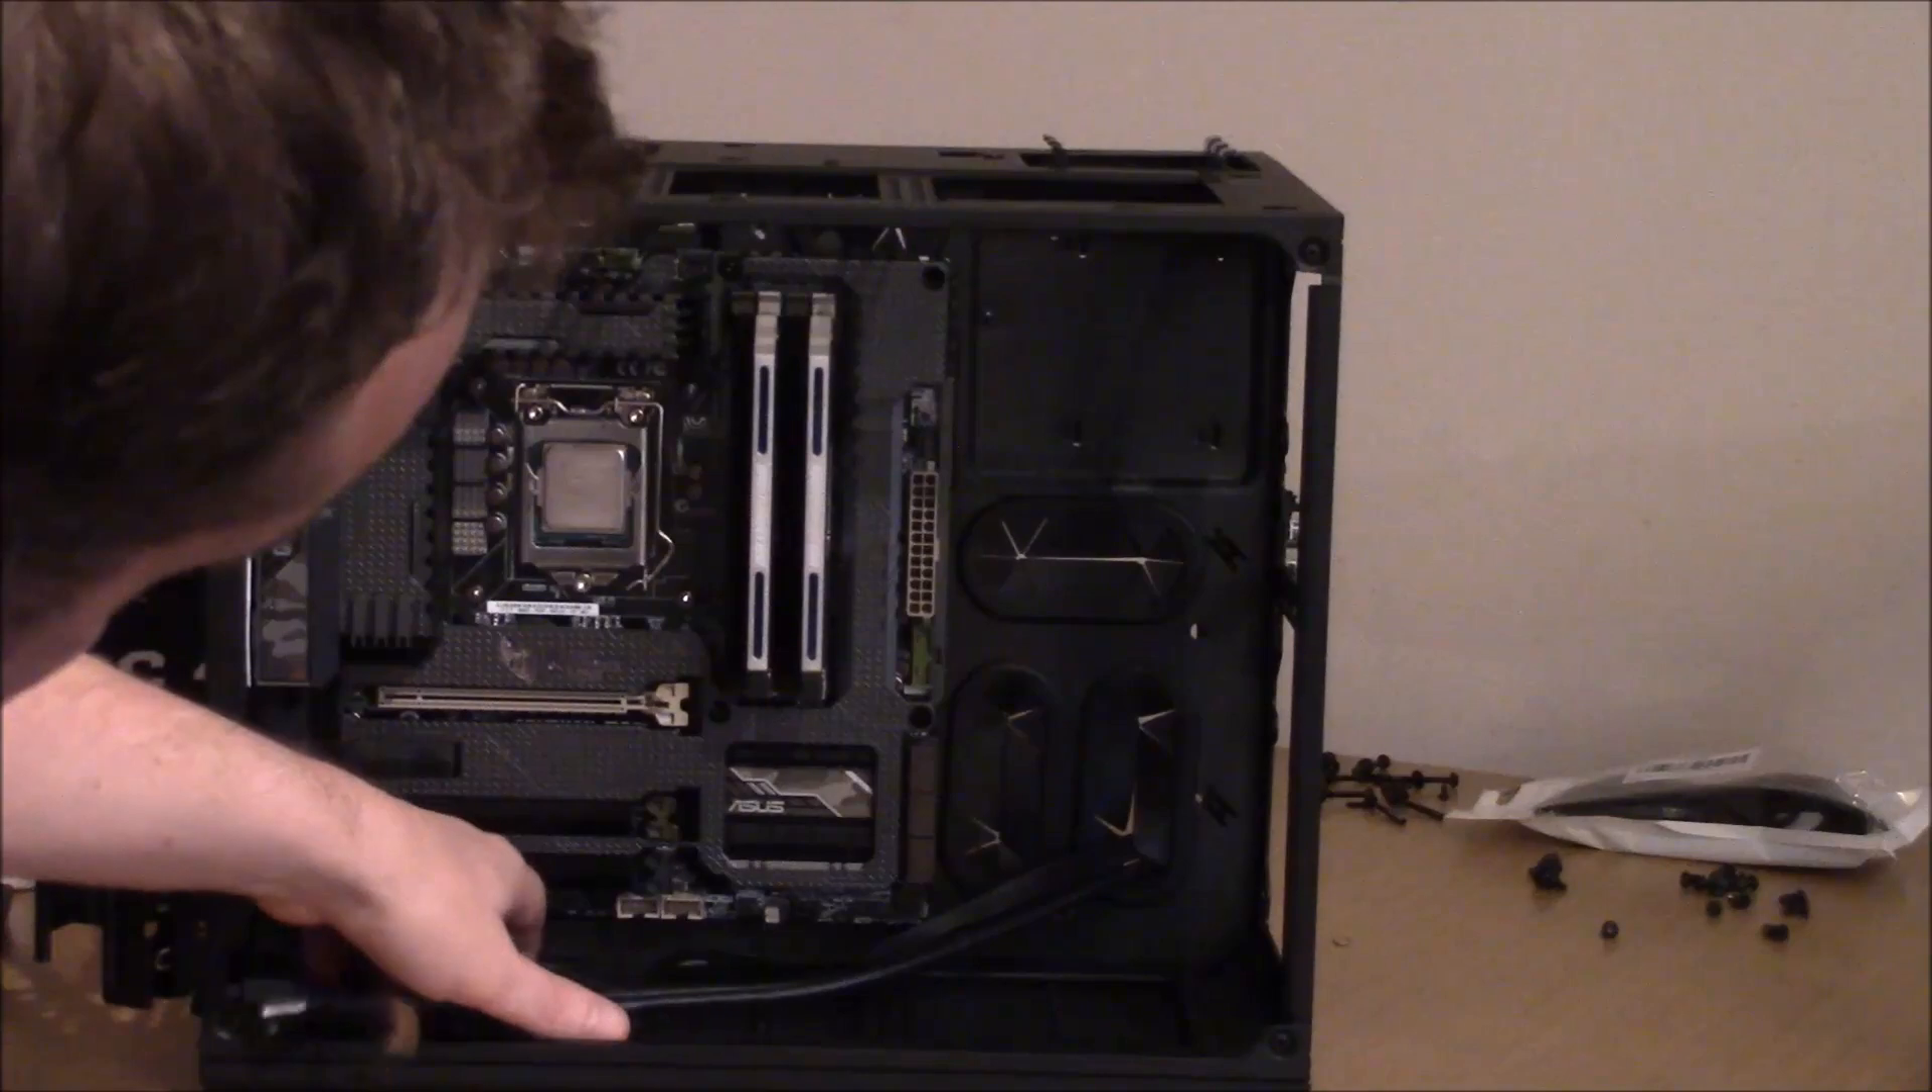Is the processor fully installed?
Yes.